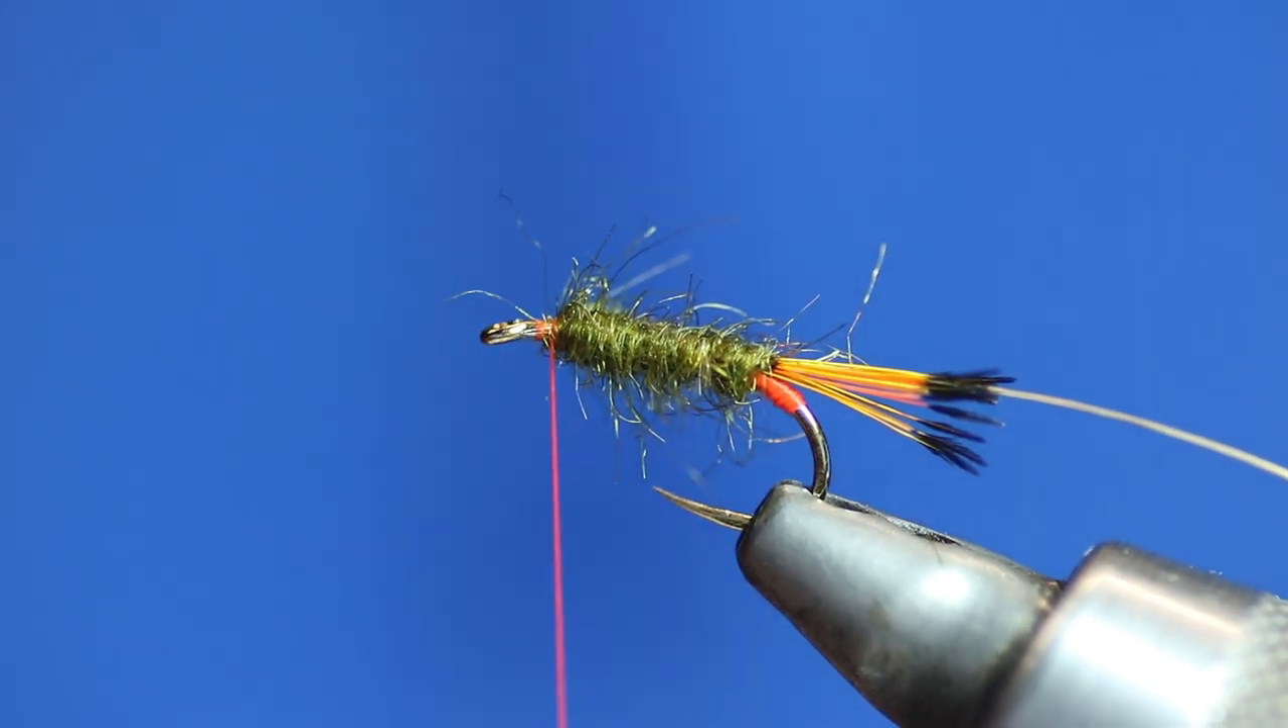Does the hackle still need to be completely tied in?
Yes.